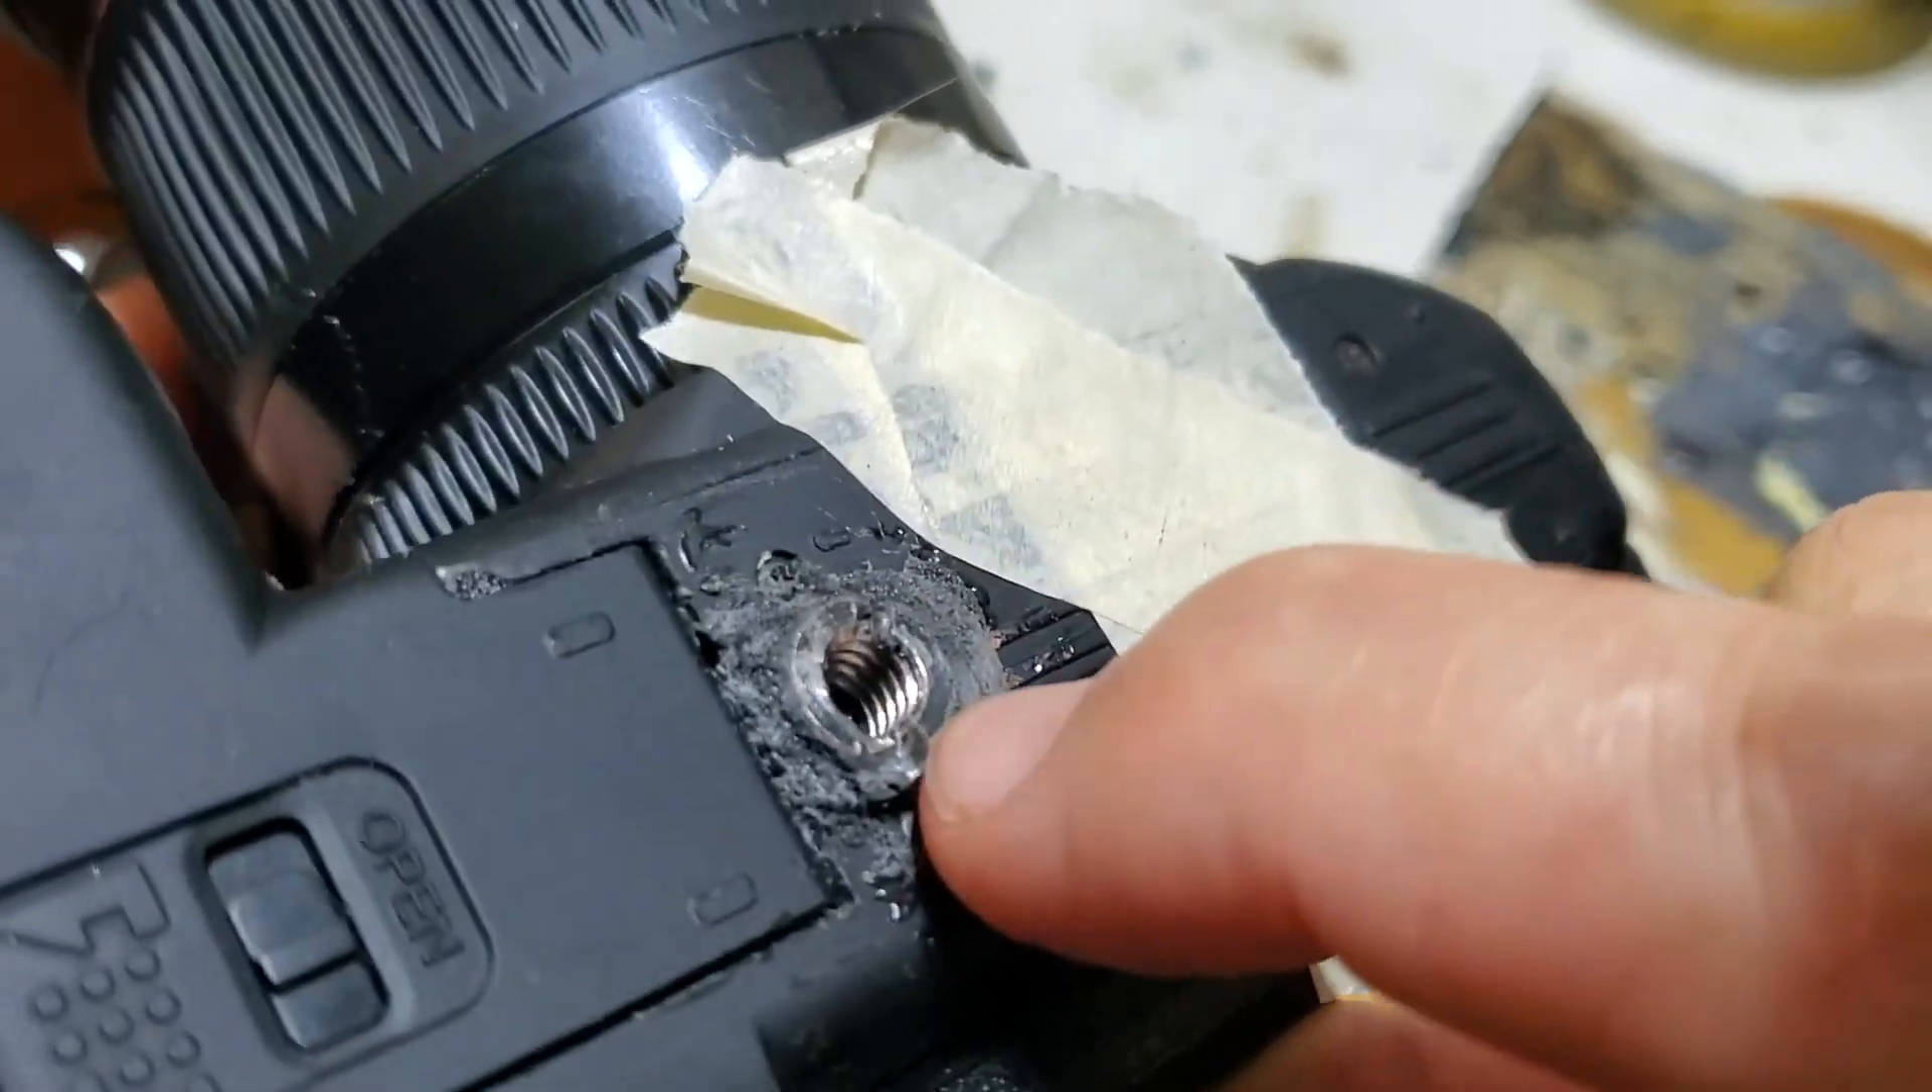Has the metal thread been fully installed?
Yes.